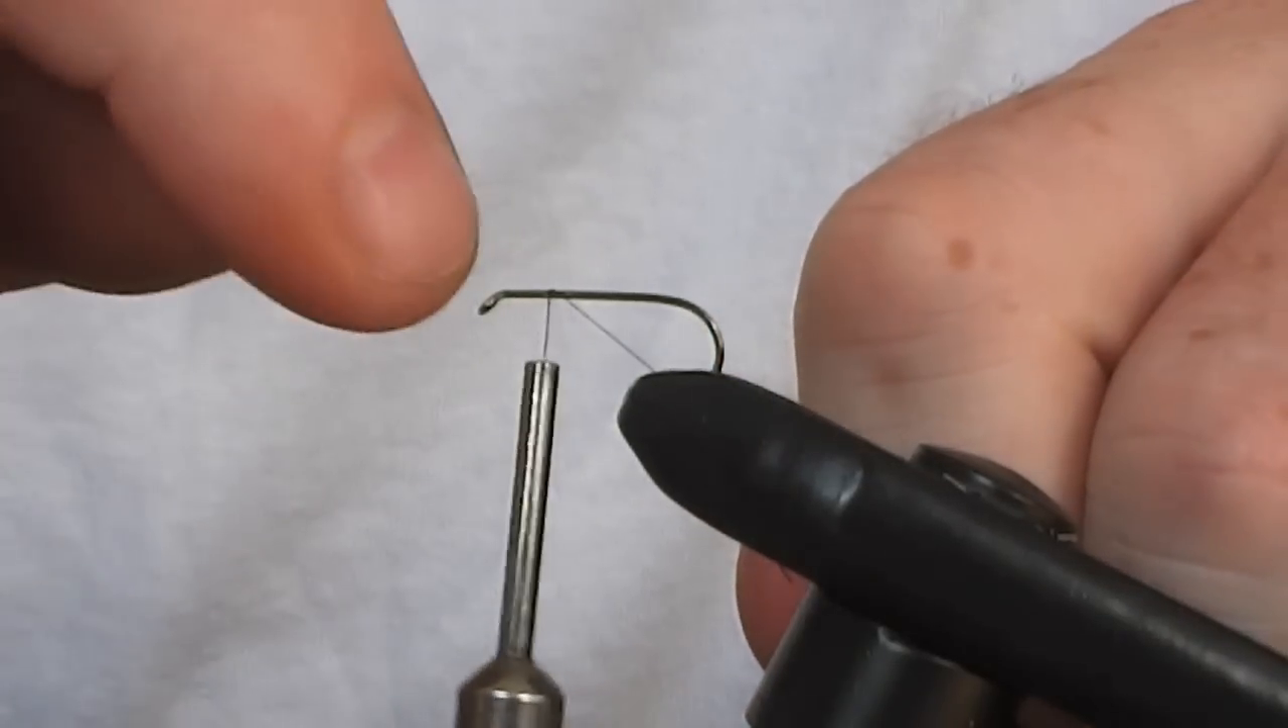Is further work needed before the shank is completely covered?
Yes.